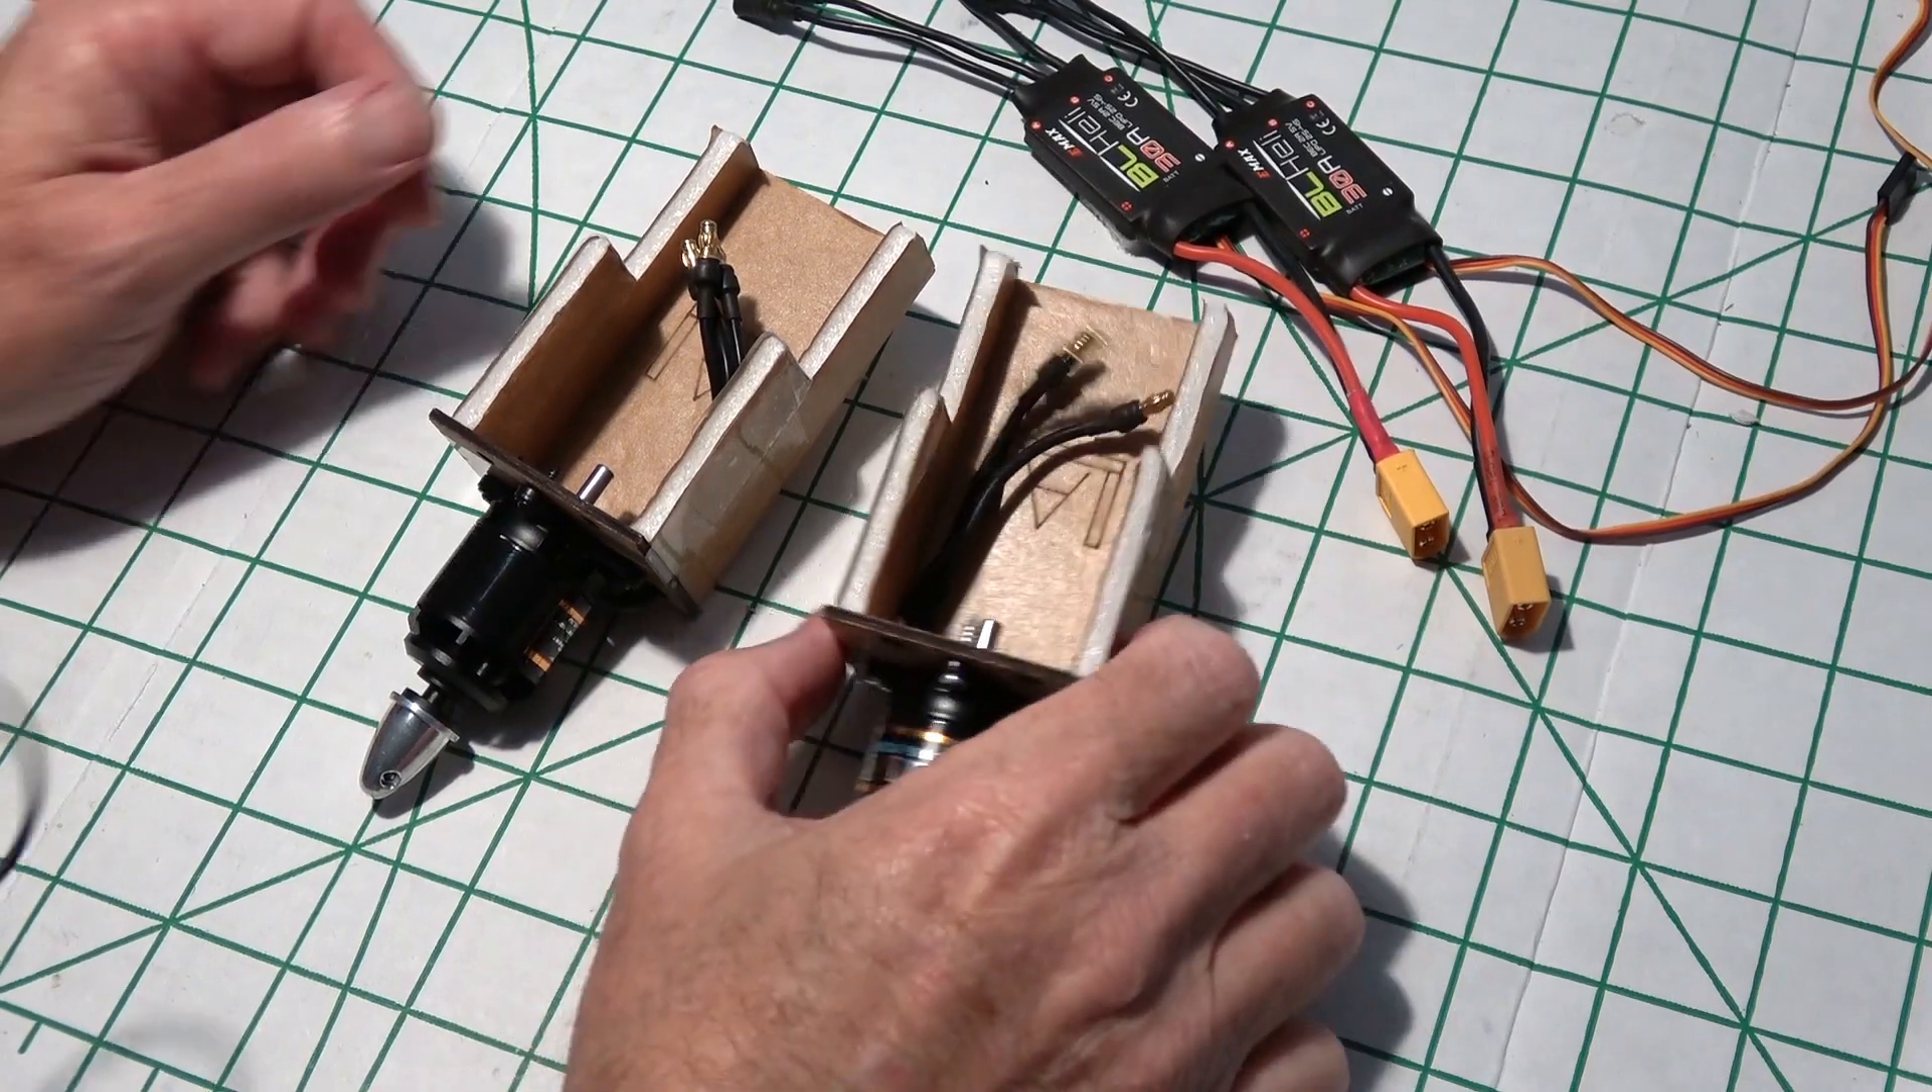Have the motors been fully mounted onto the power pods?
Yes.